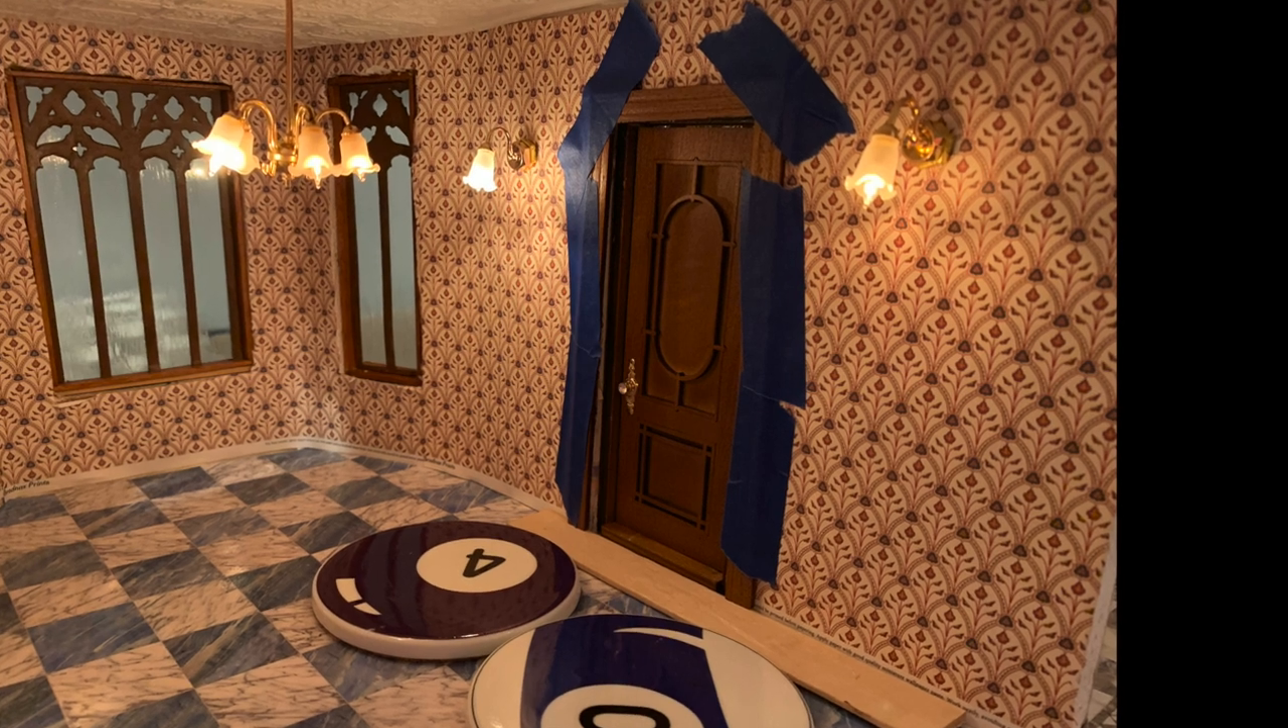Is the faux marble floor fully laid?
Yes.